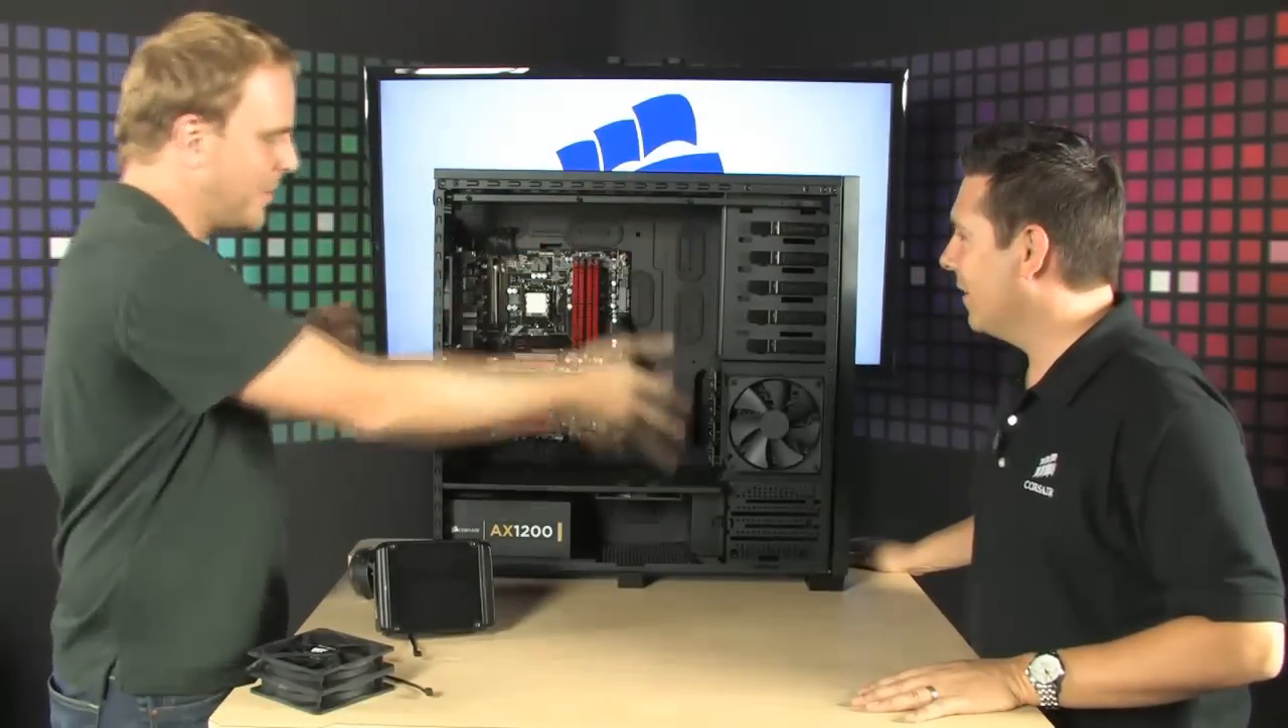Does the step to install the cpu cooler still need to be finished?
Yes.